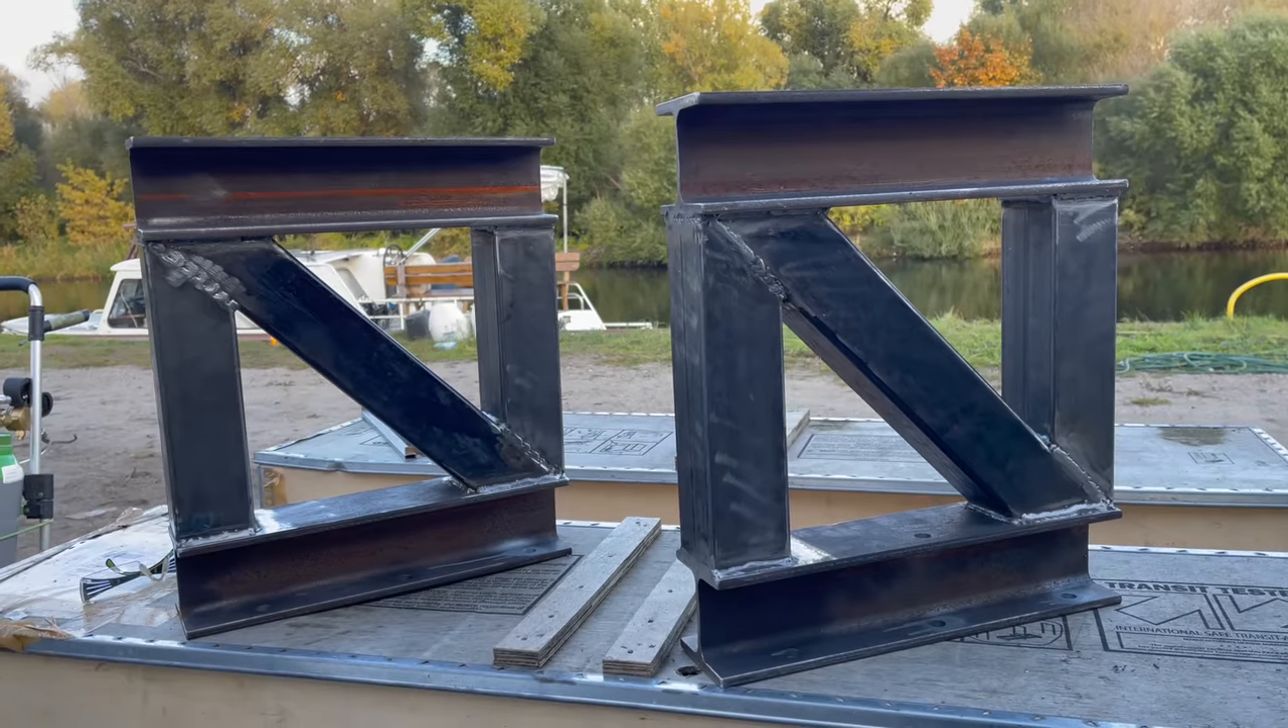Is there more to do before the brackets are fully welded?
No.